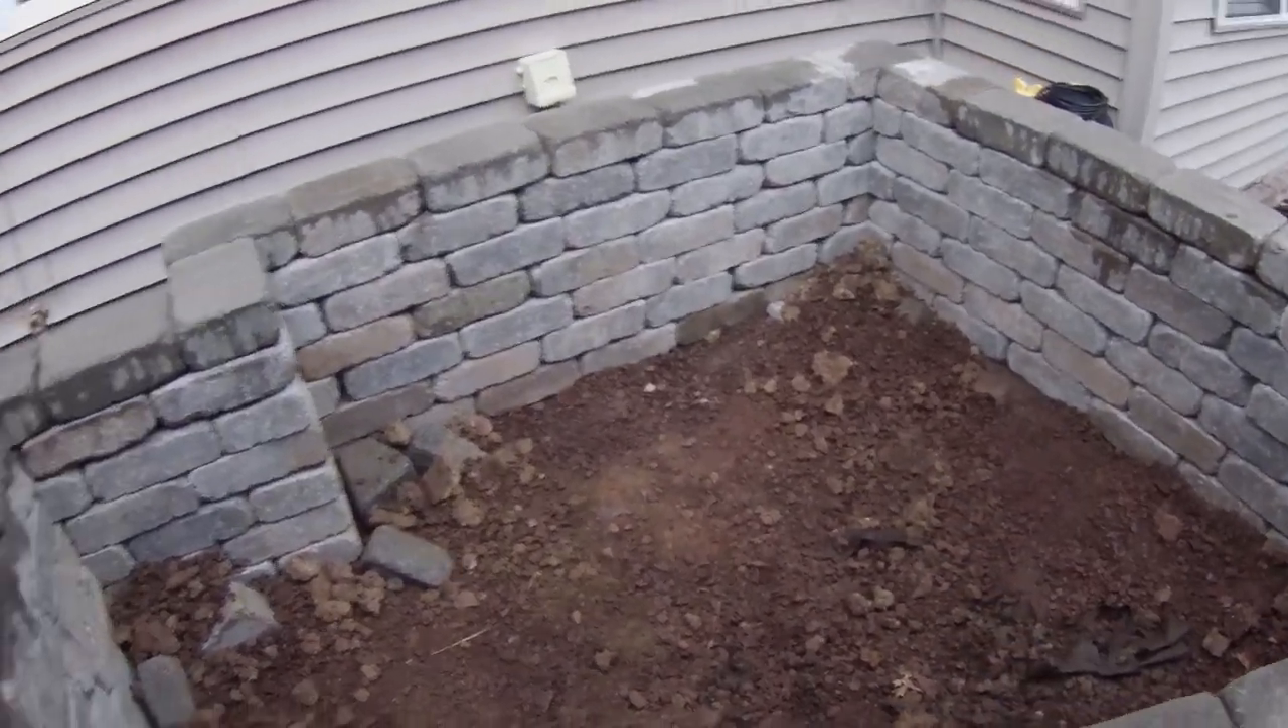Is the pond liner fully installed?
No.